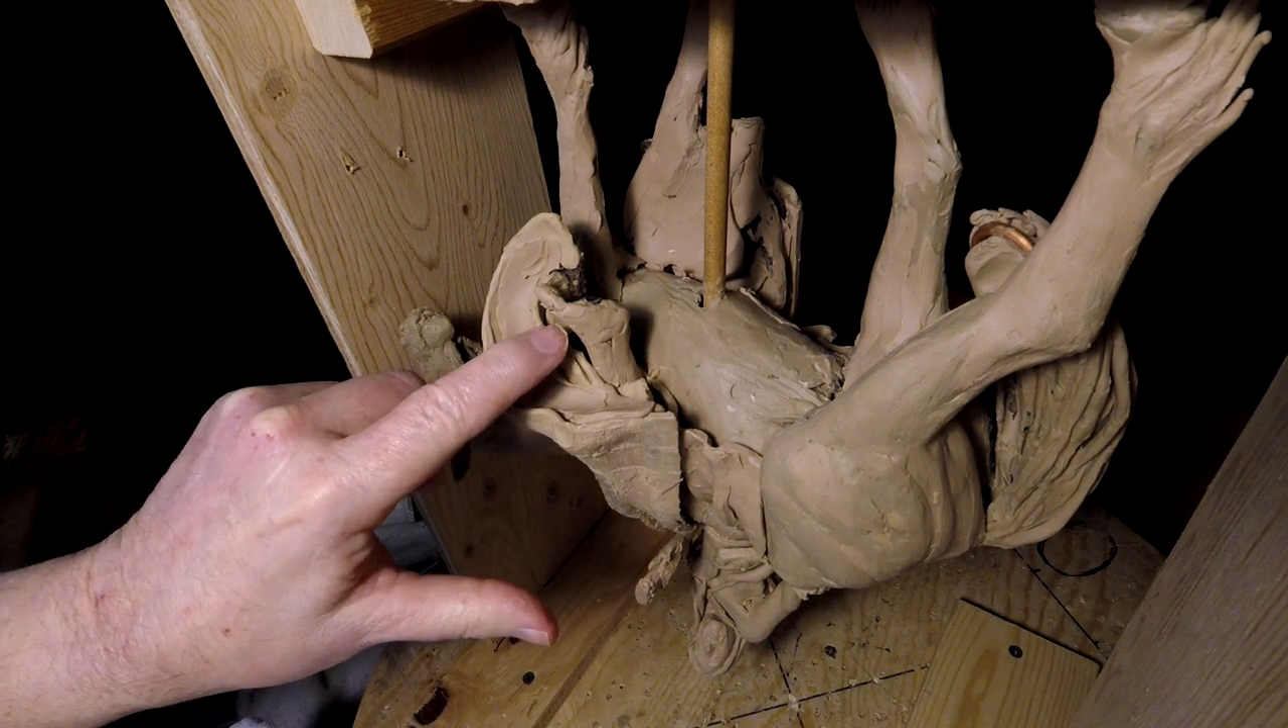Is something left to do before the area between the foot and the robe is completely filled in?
Yes.